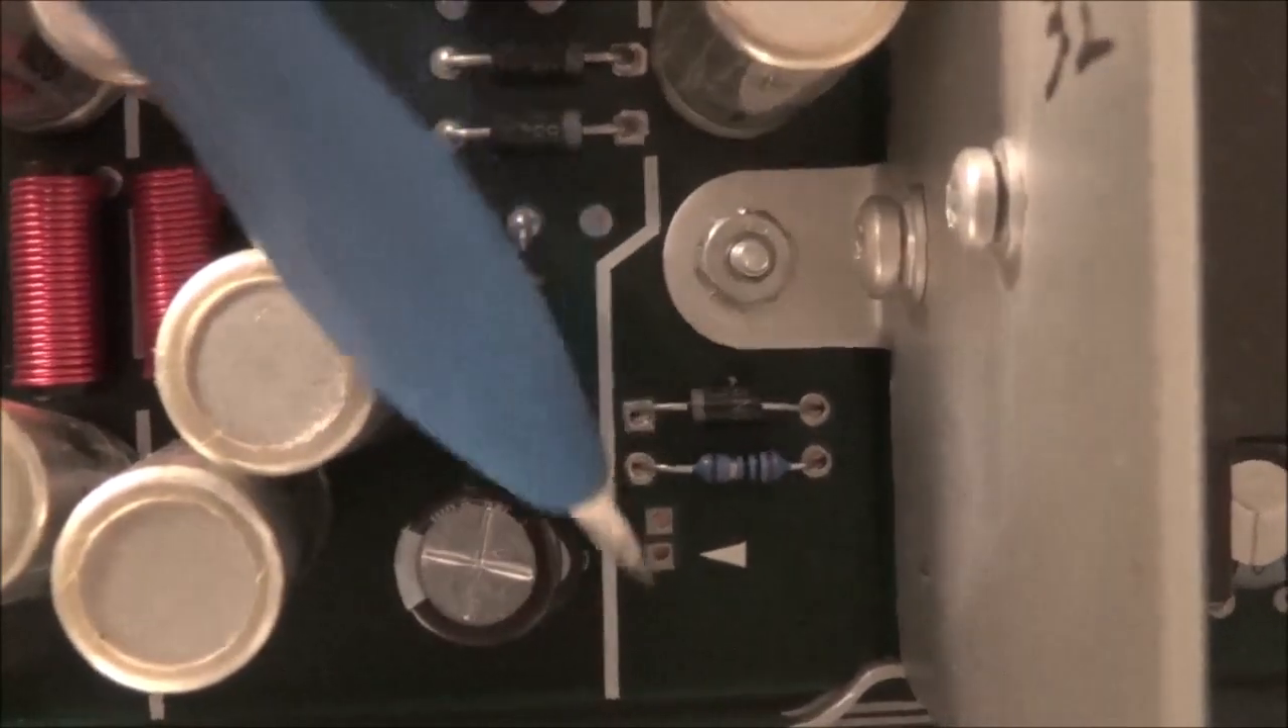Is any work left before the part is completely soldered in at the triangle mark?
Yes.